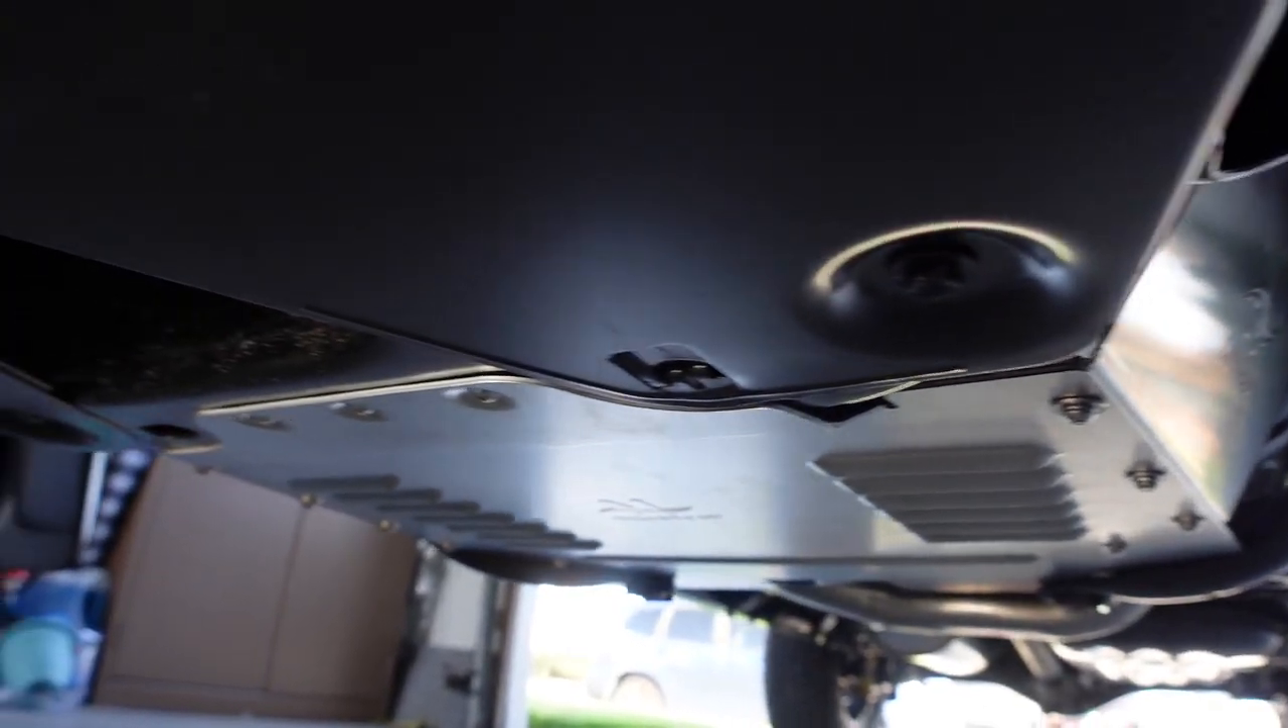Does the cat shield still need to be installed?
No.